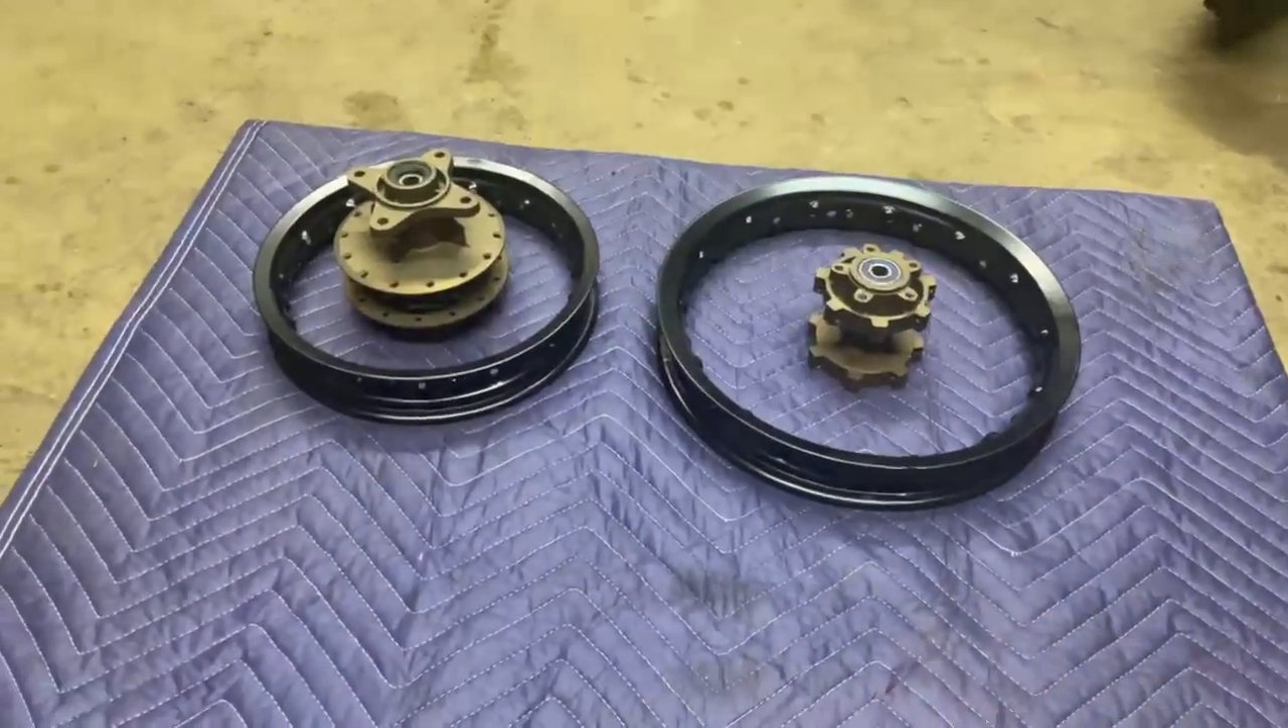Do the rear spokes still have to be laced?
Yes.